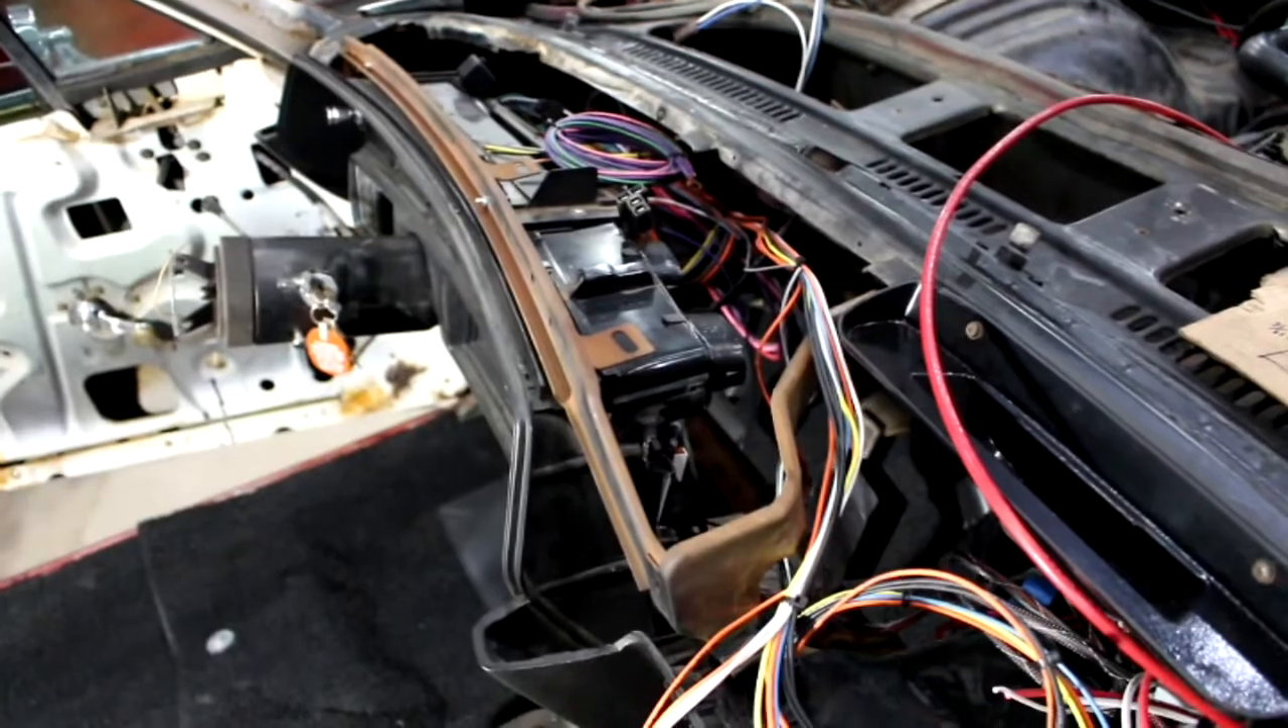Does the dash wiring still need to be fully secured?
Yes.